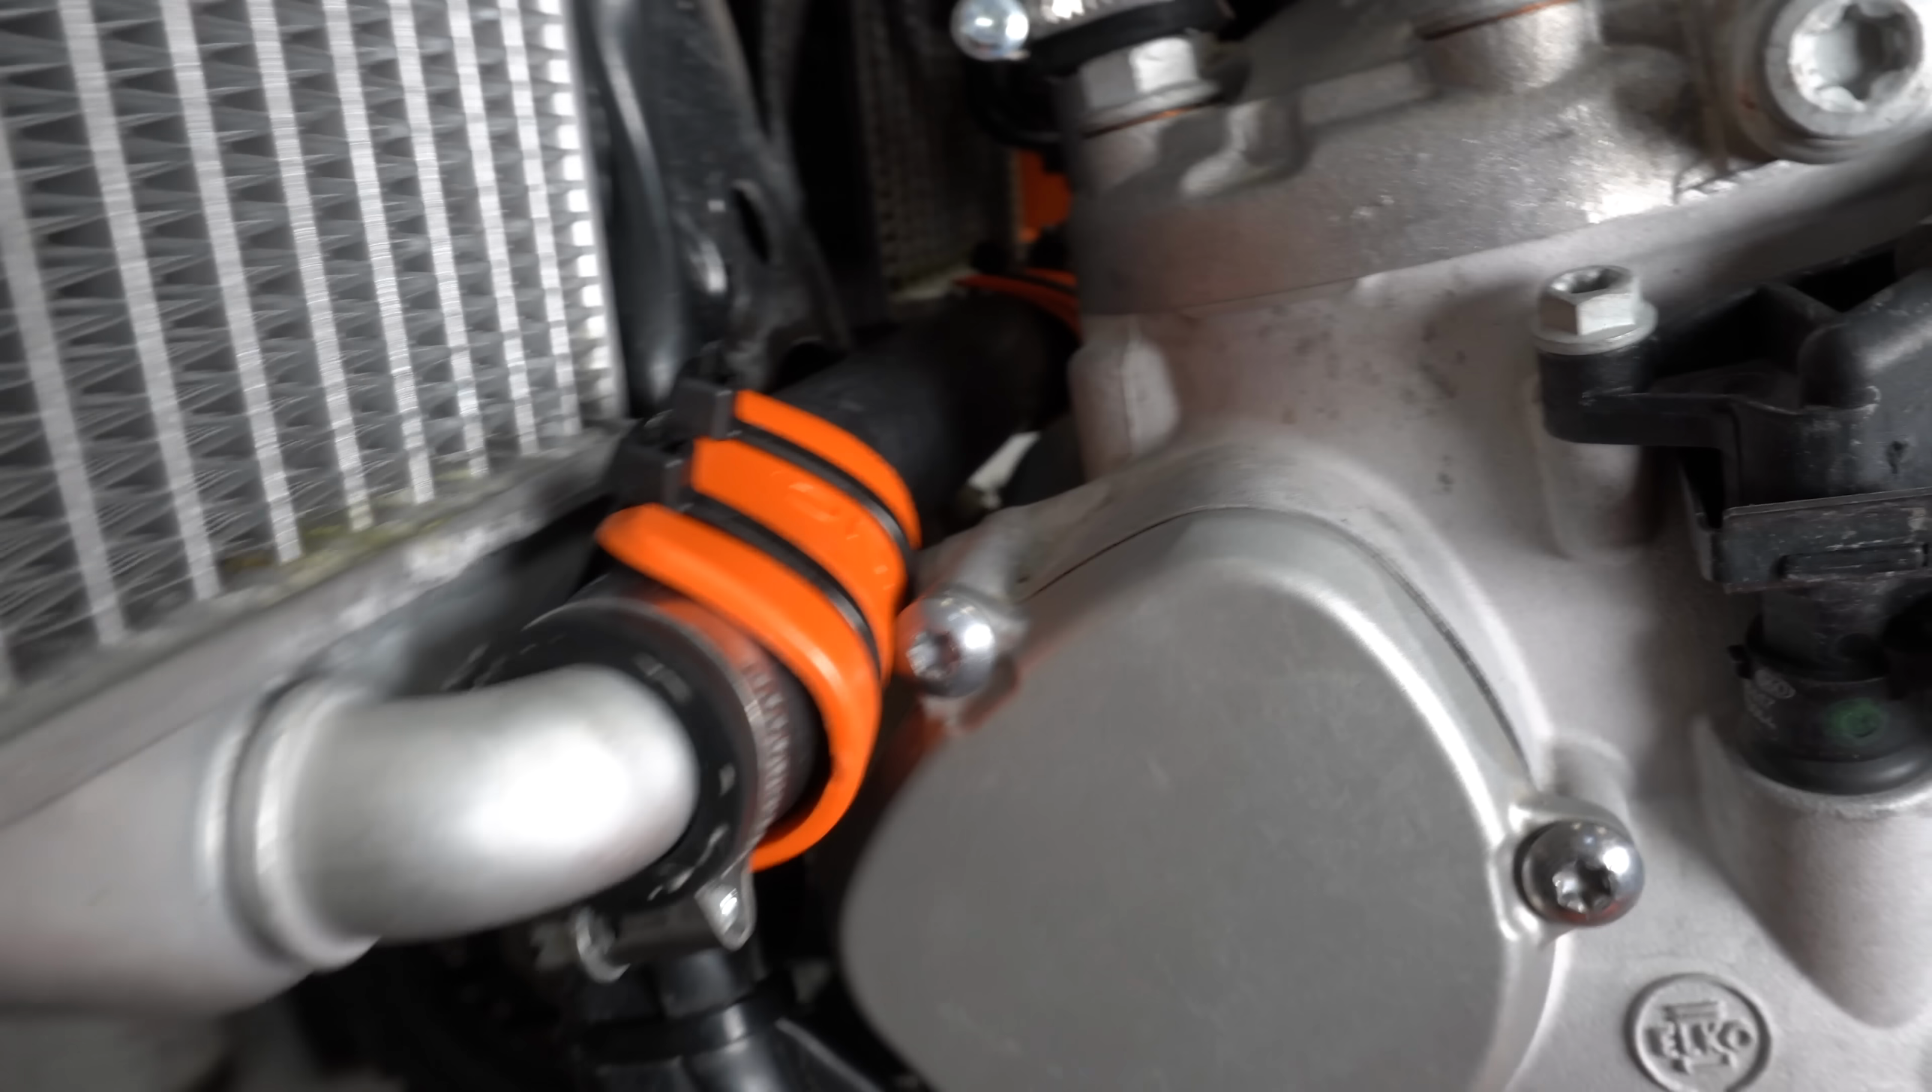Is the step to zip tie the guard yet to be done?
No.